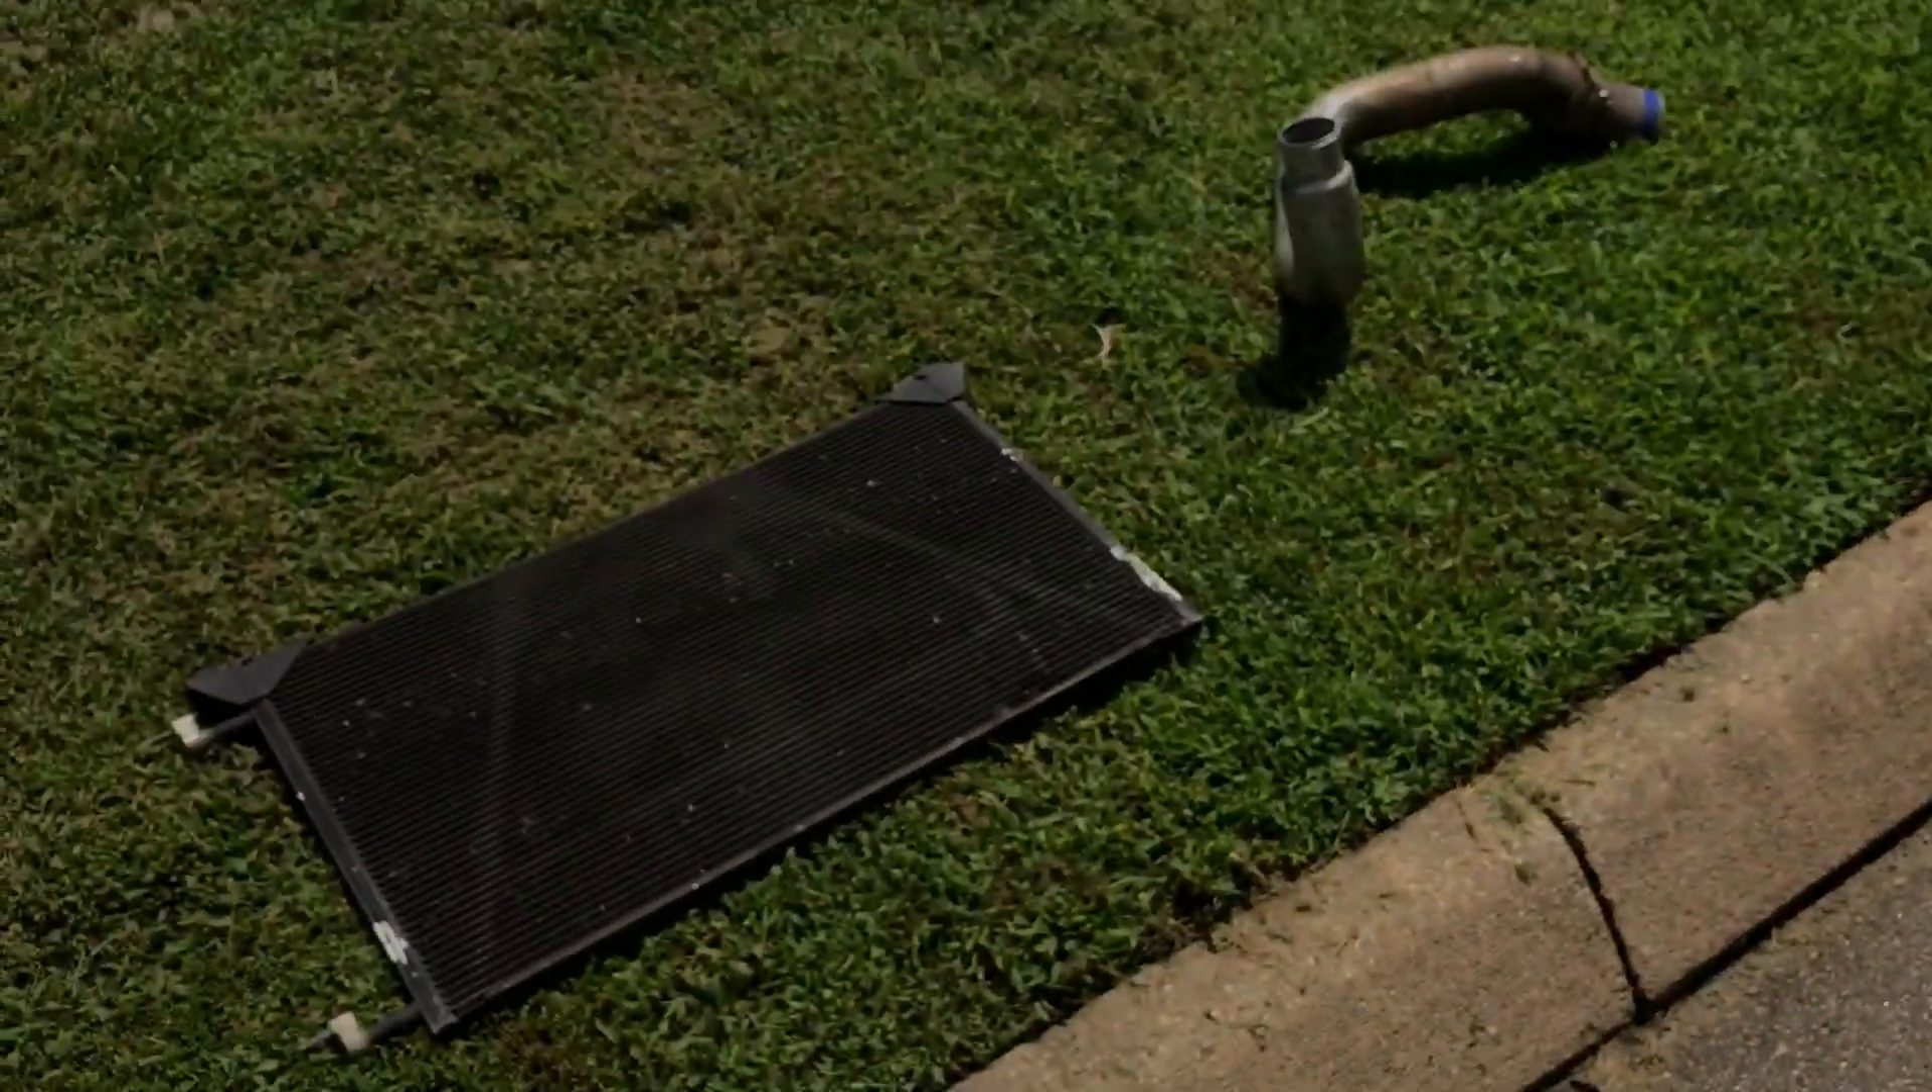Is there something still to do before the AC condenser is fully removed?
No.